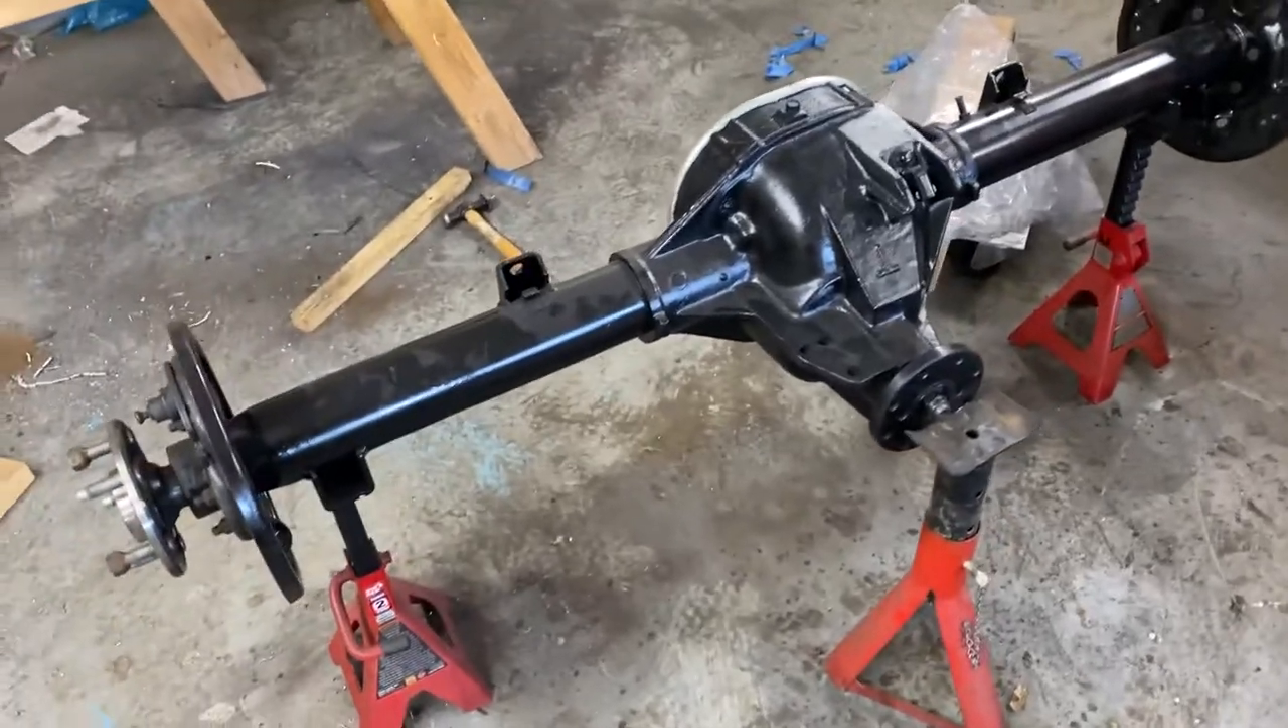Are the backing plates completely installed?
Yes.